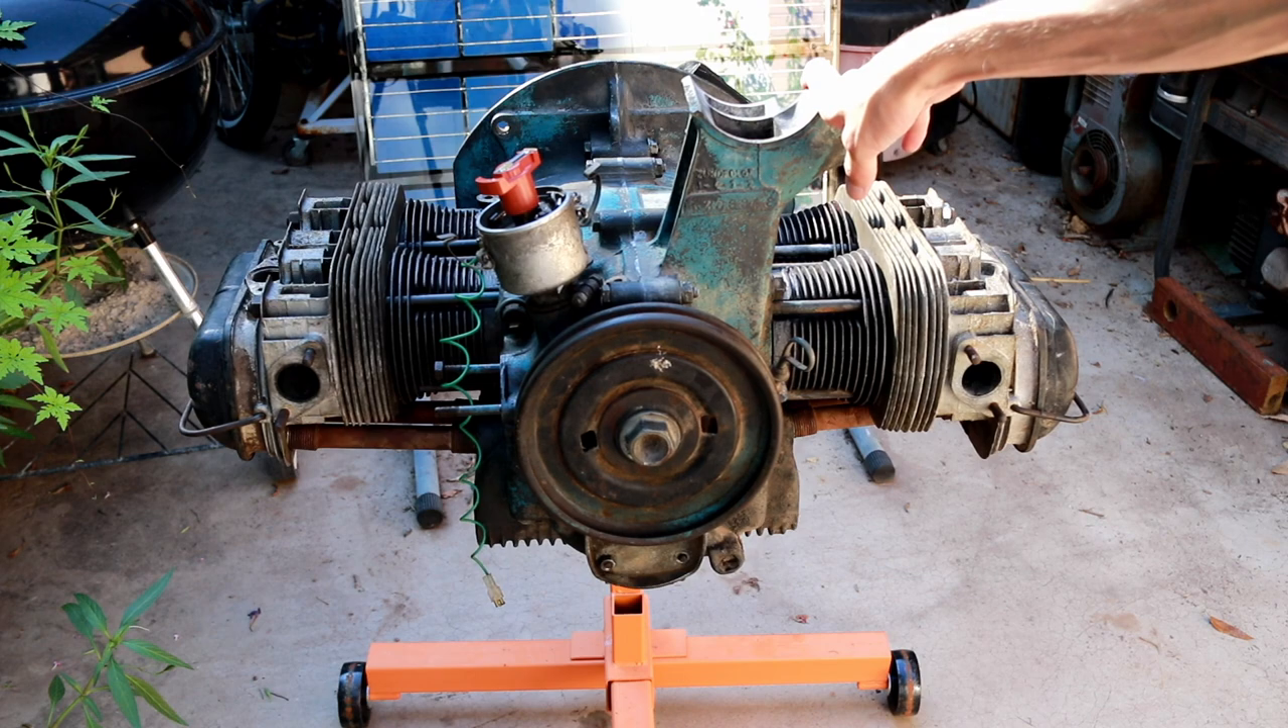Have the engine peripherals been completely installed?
No.